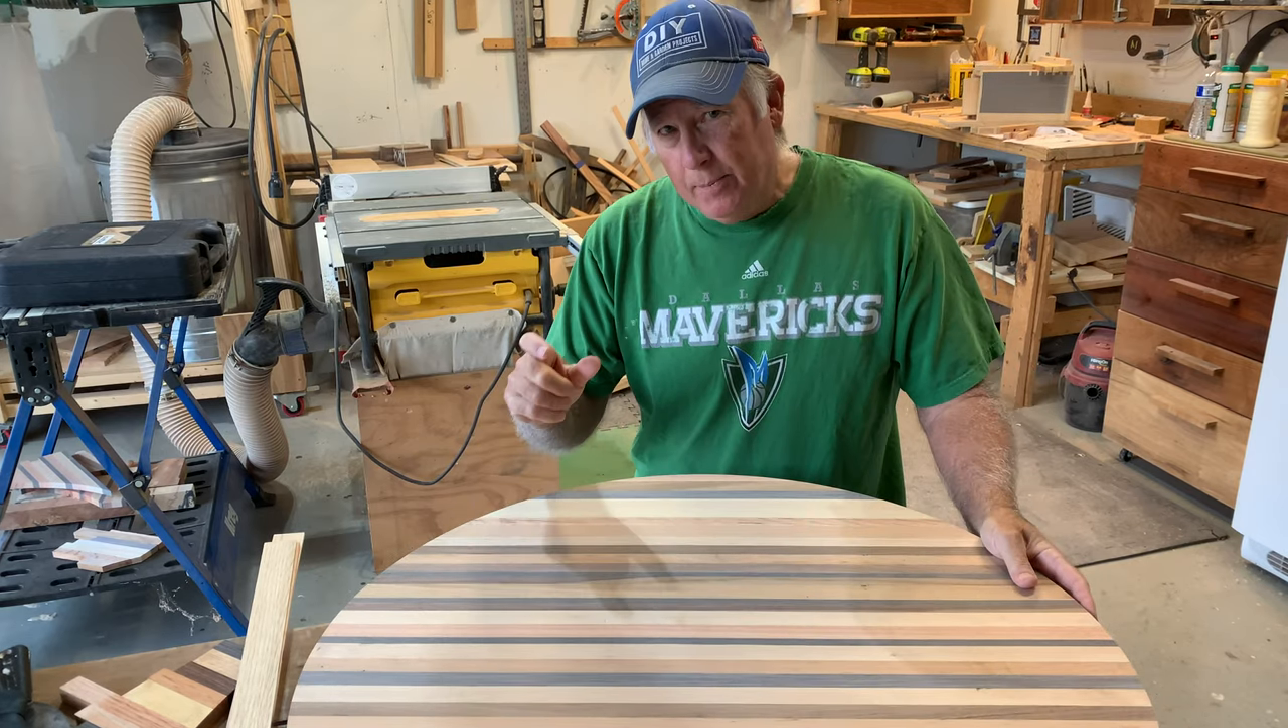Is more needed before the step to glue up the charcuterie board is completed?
No.